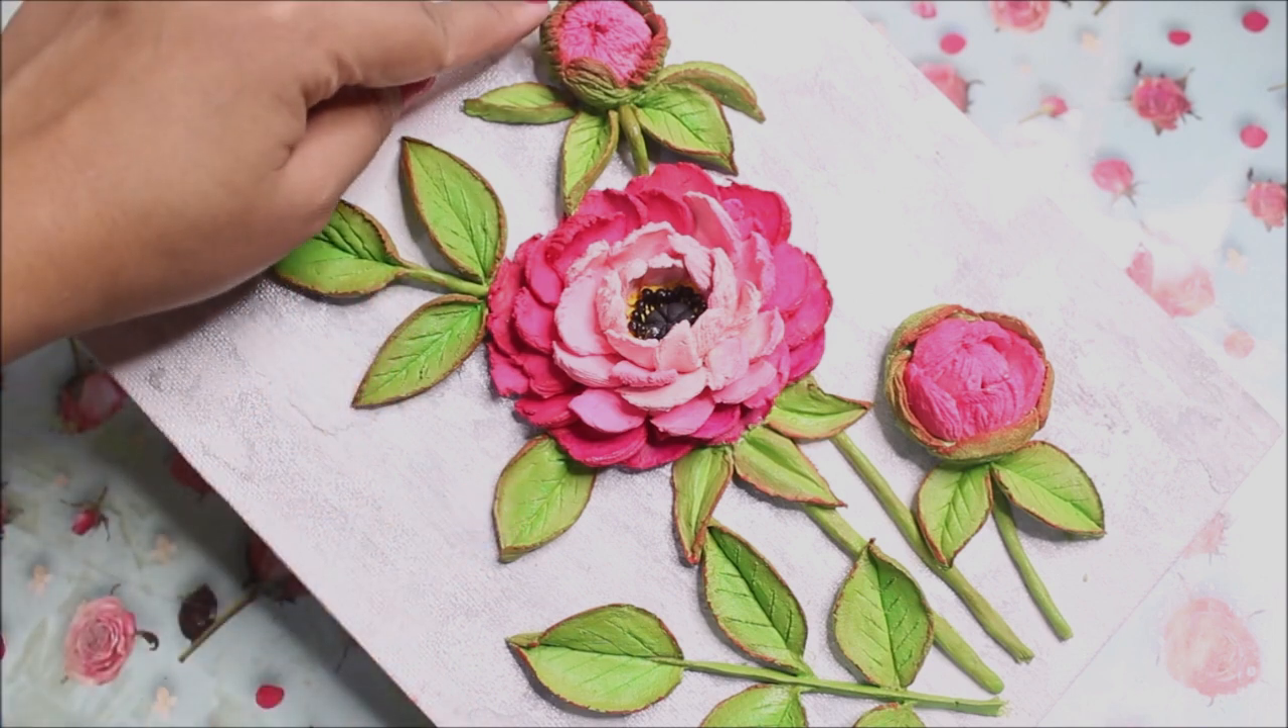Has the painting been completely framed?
No.